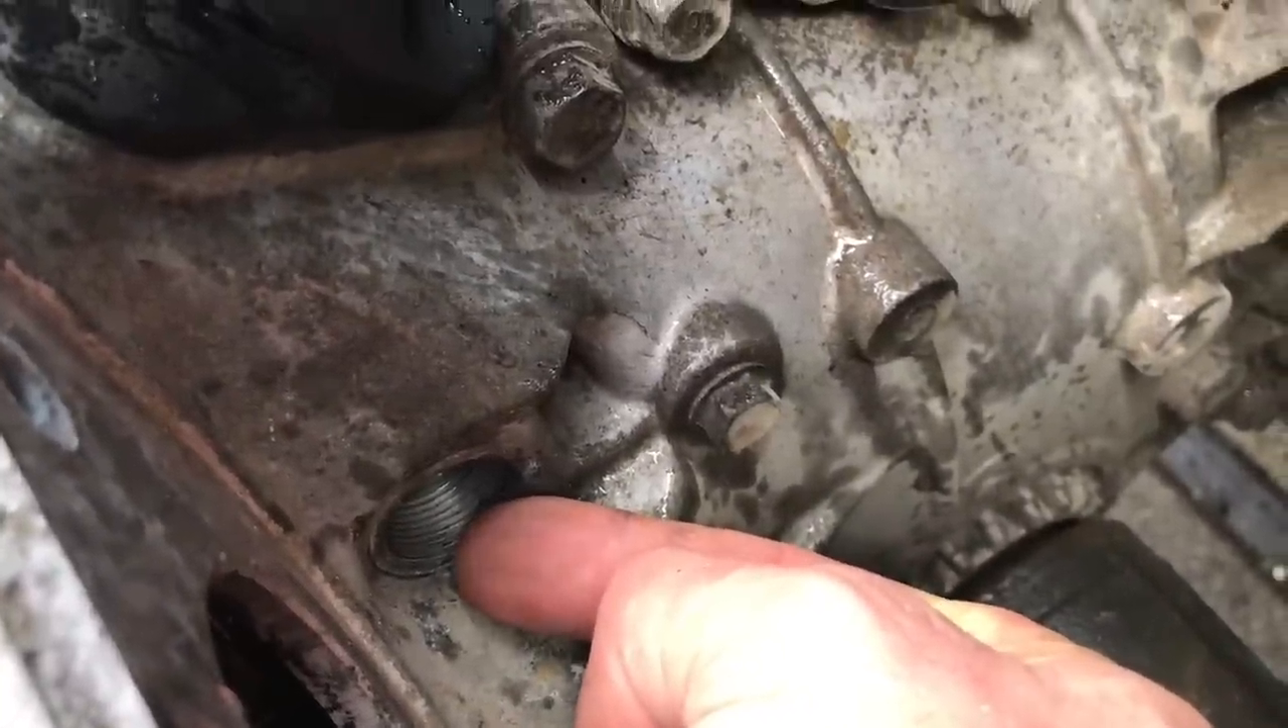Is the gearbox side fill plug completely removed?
Yes.